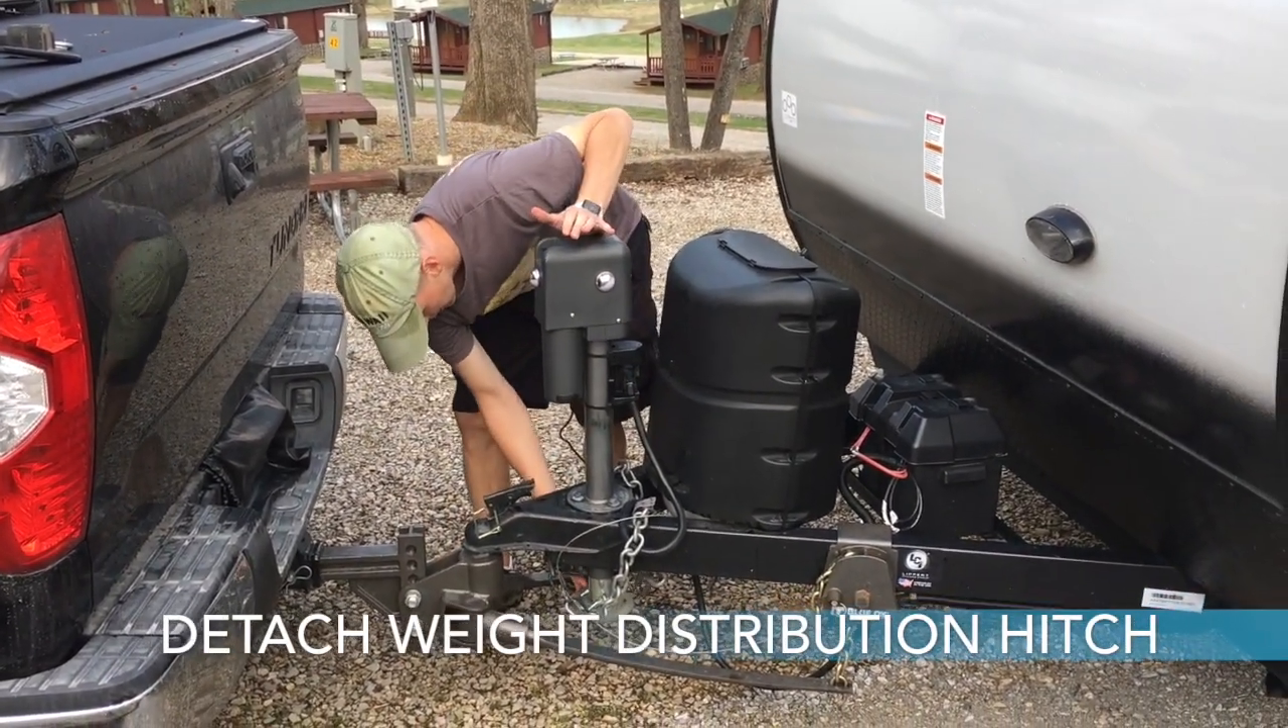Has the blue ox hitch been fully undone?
No.